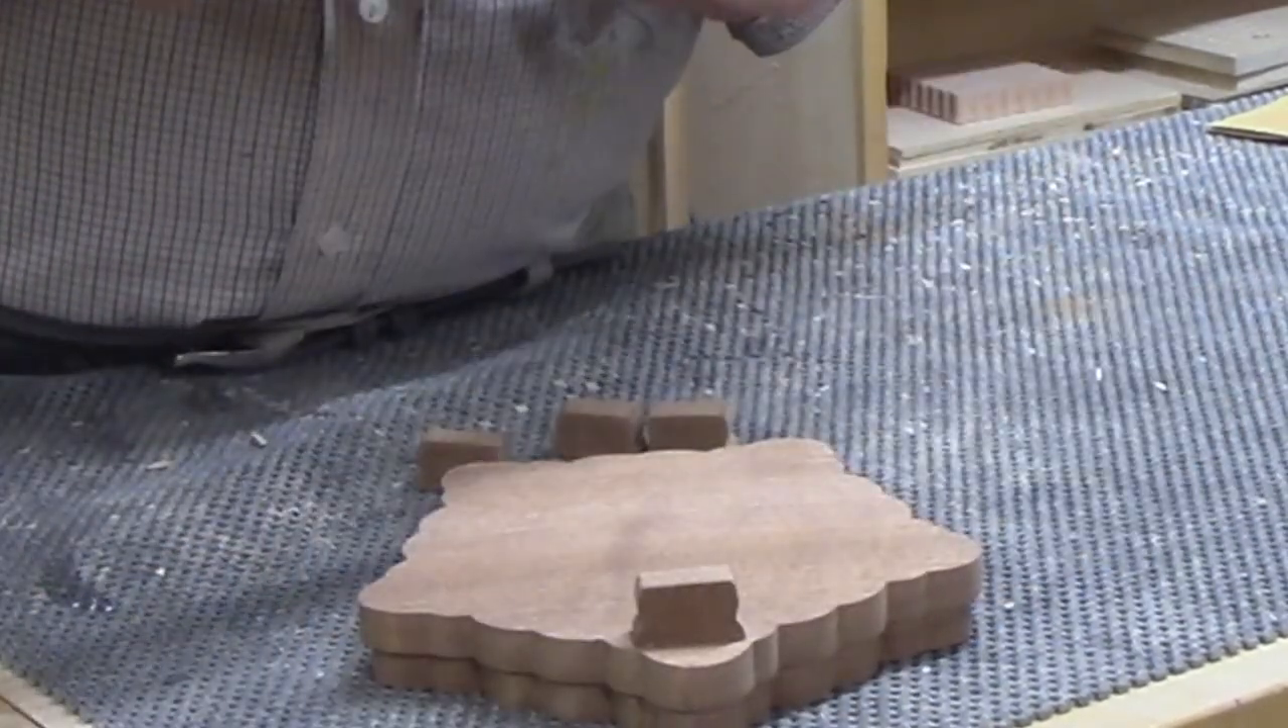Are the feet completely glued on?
No.